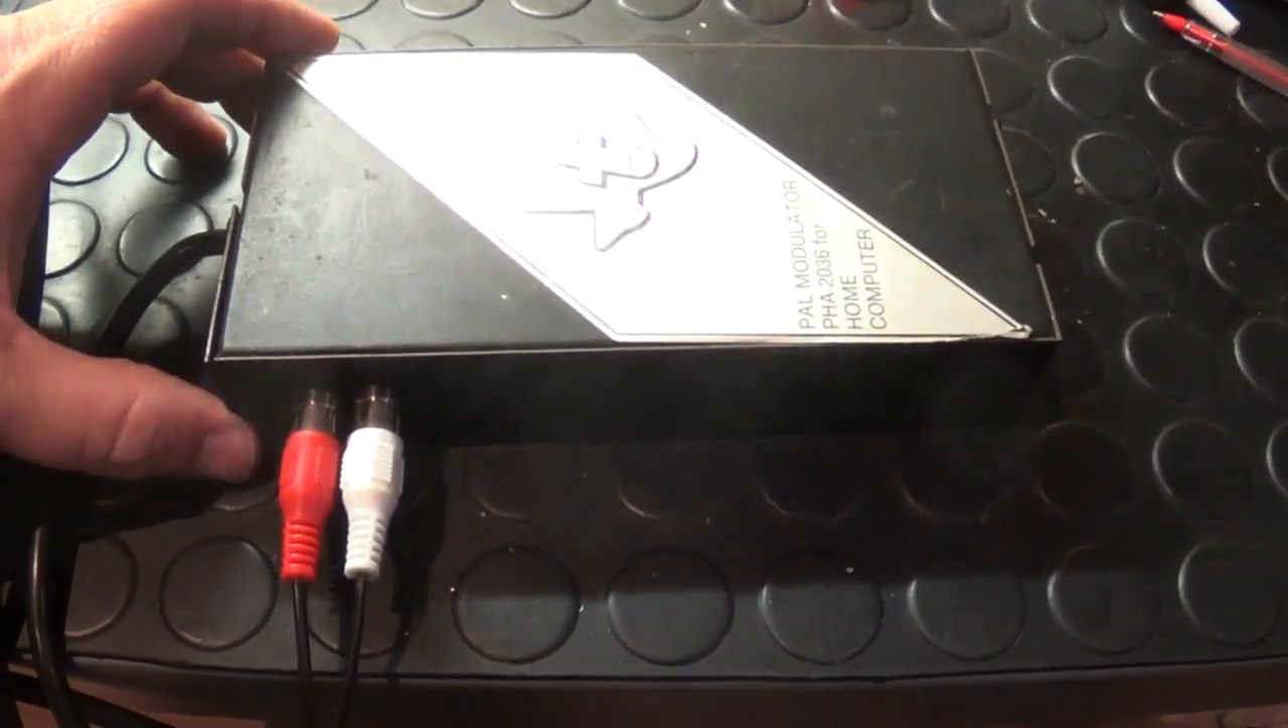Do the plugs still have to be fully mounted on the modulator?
No.